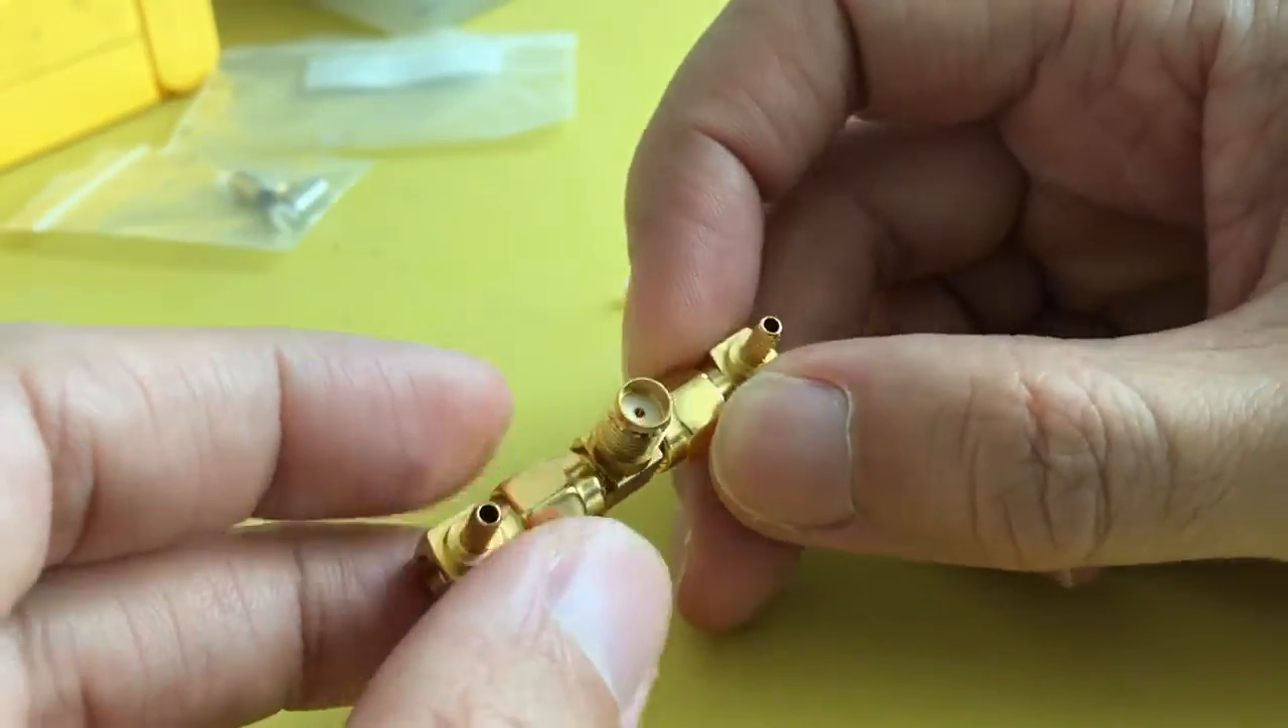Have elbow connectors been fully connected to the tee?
Yes.